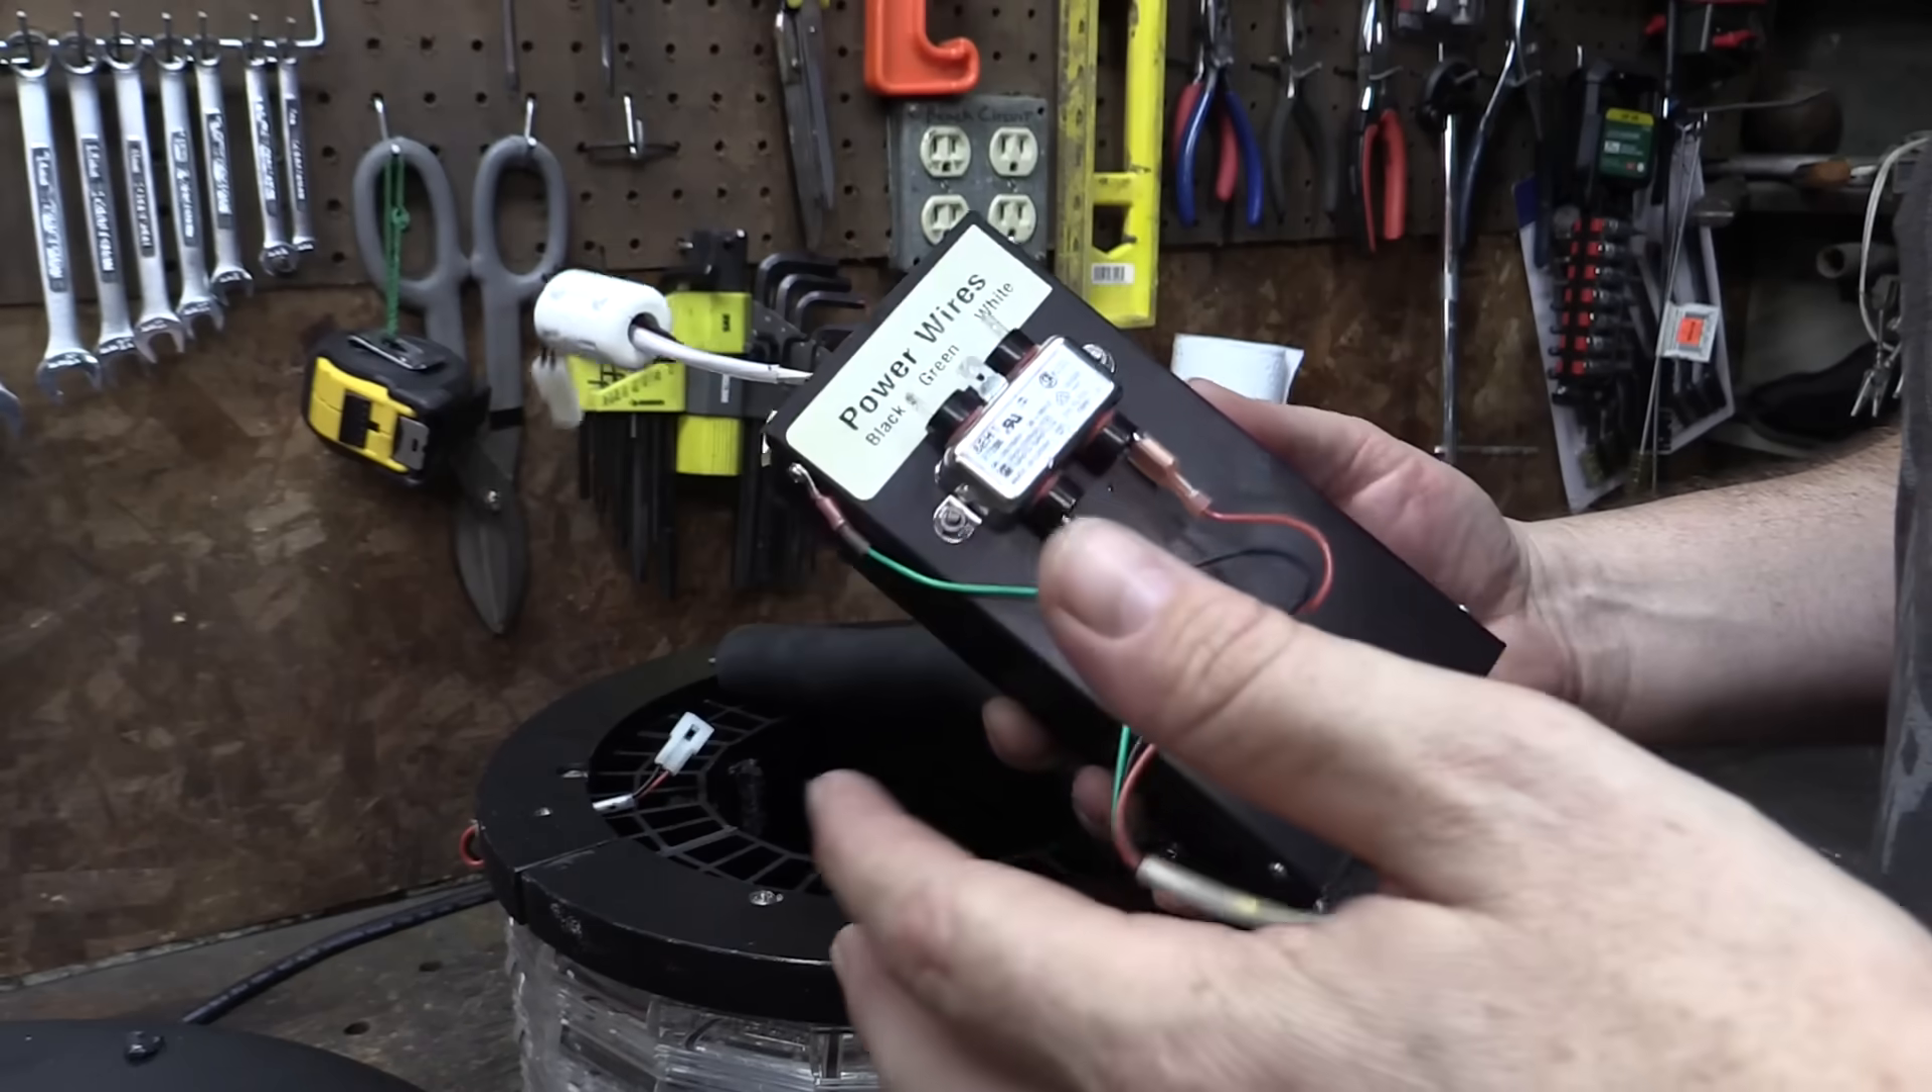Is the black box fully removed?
Yes.